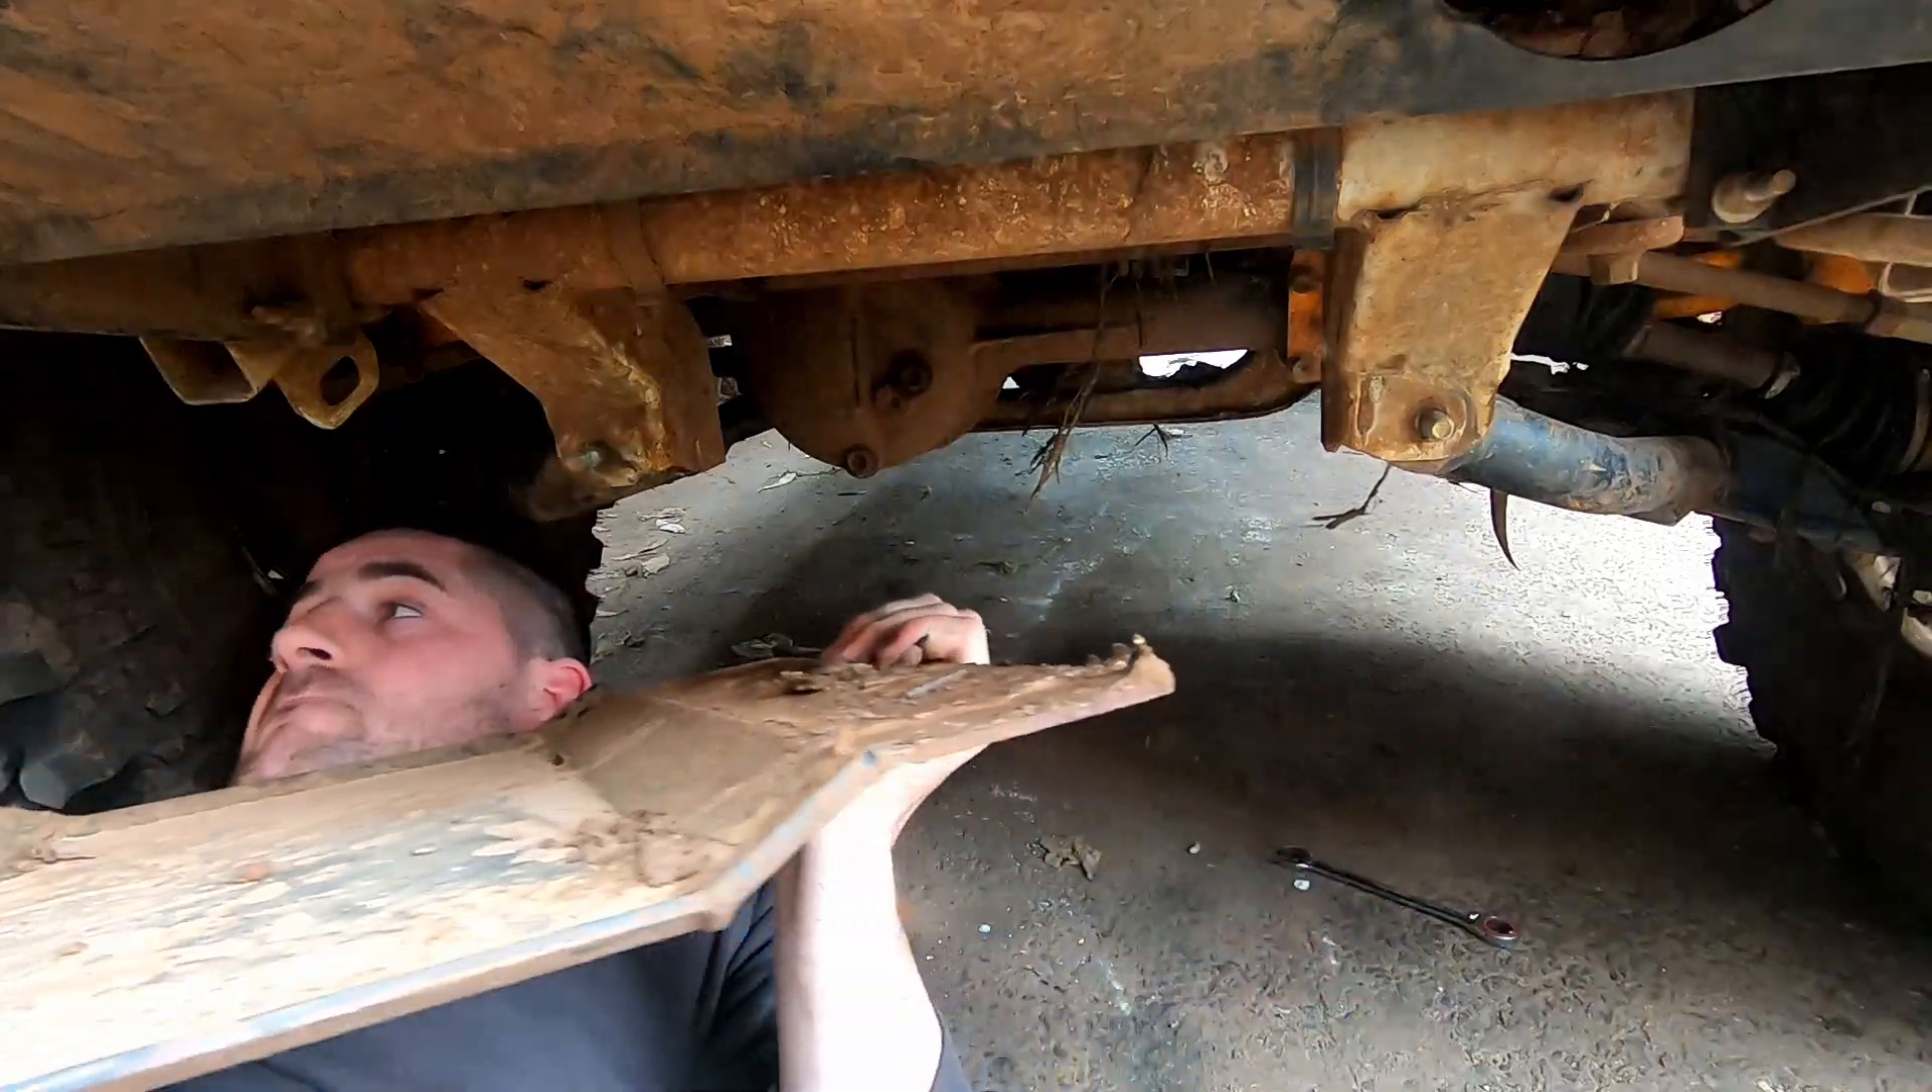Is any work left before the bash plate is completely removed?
No.